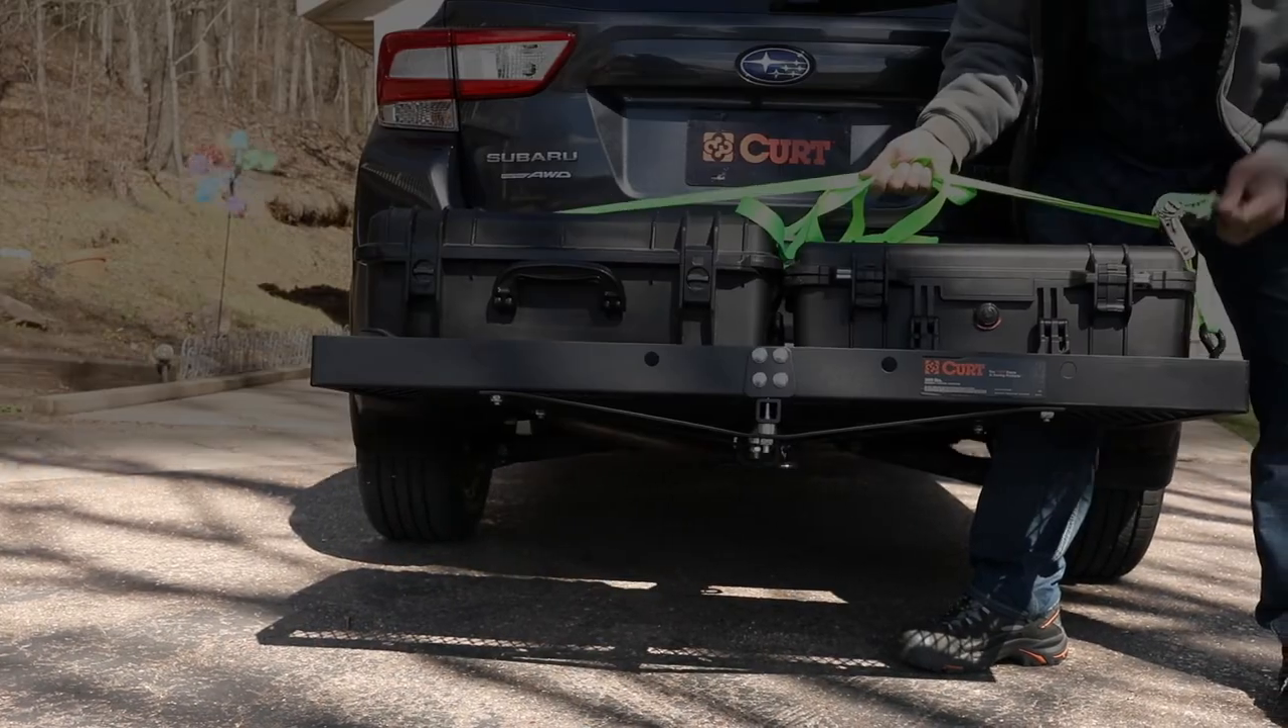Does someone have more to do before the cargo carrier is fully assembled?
No.